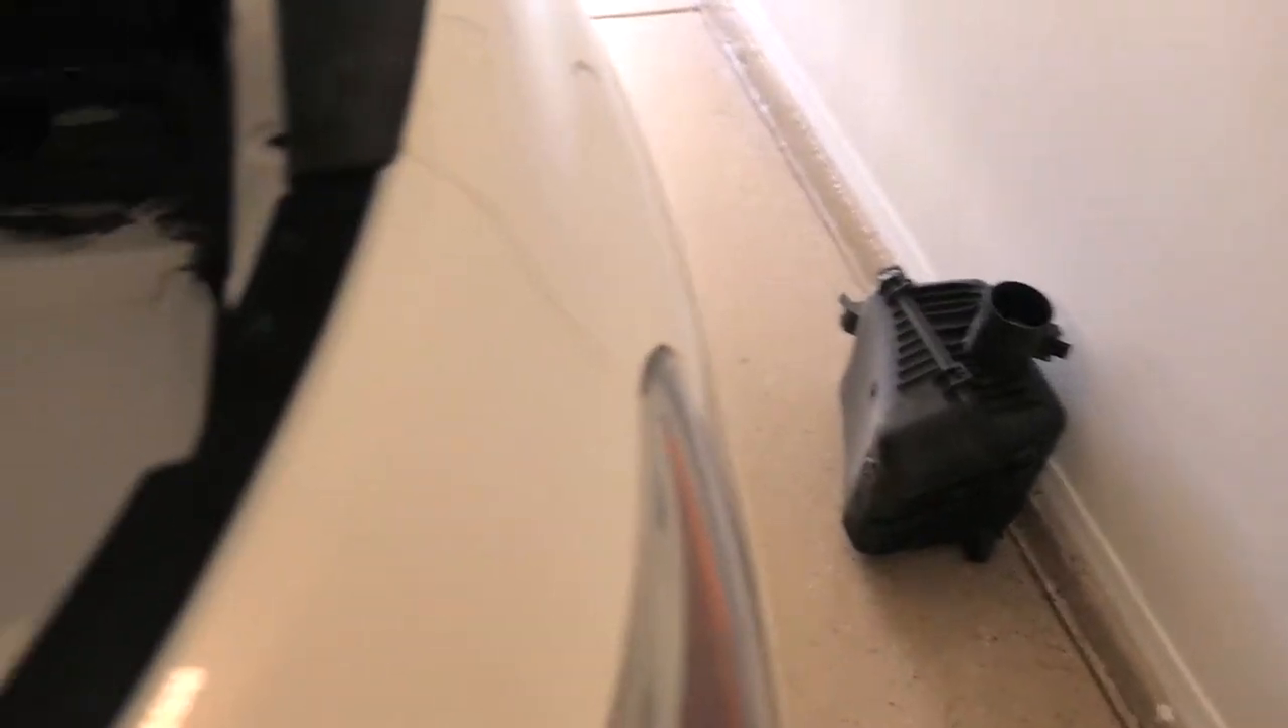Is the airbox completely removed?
Yes.